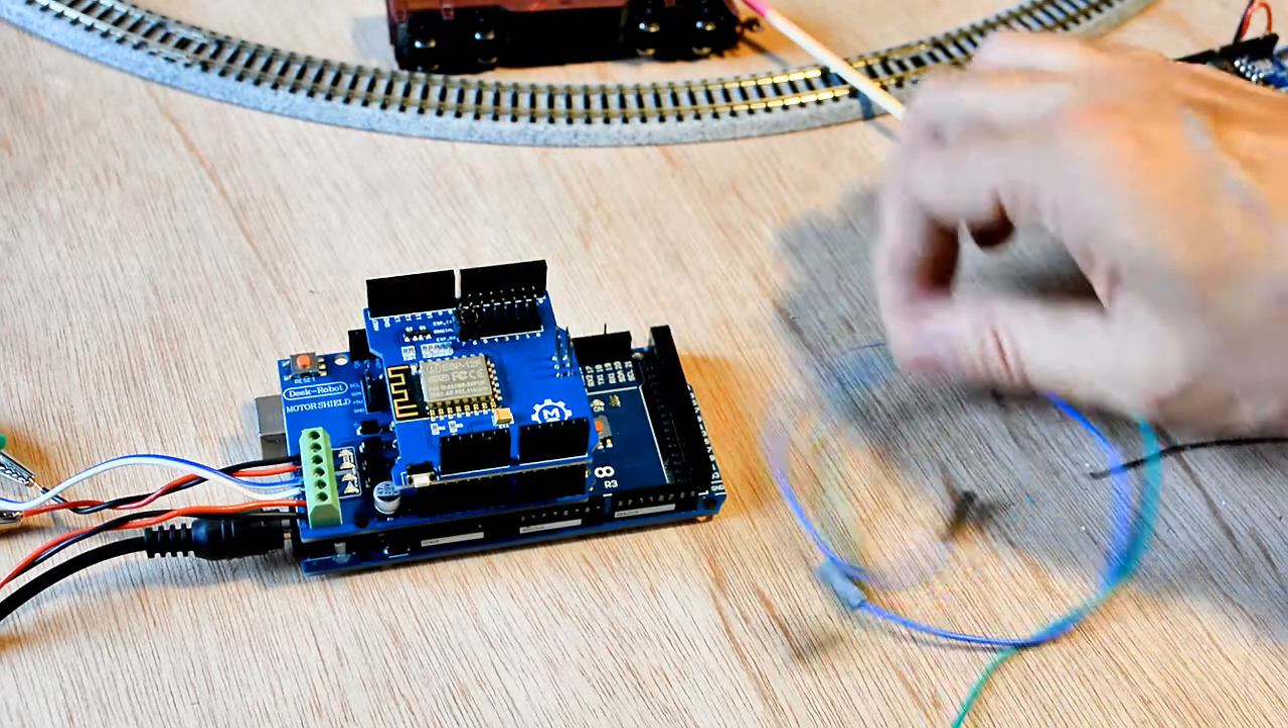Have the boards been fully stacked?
Yes.